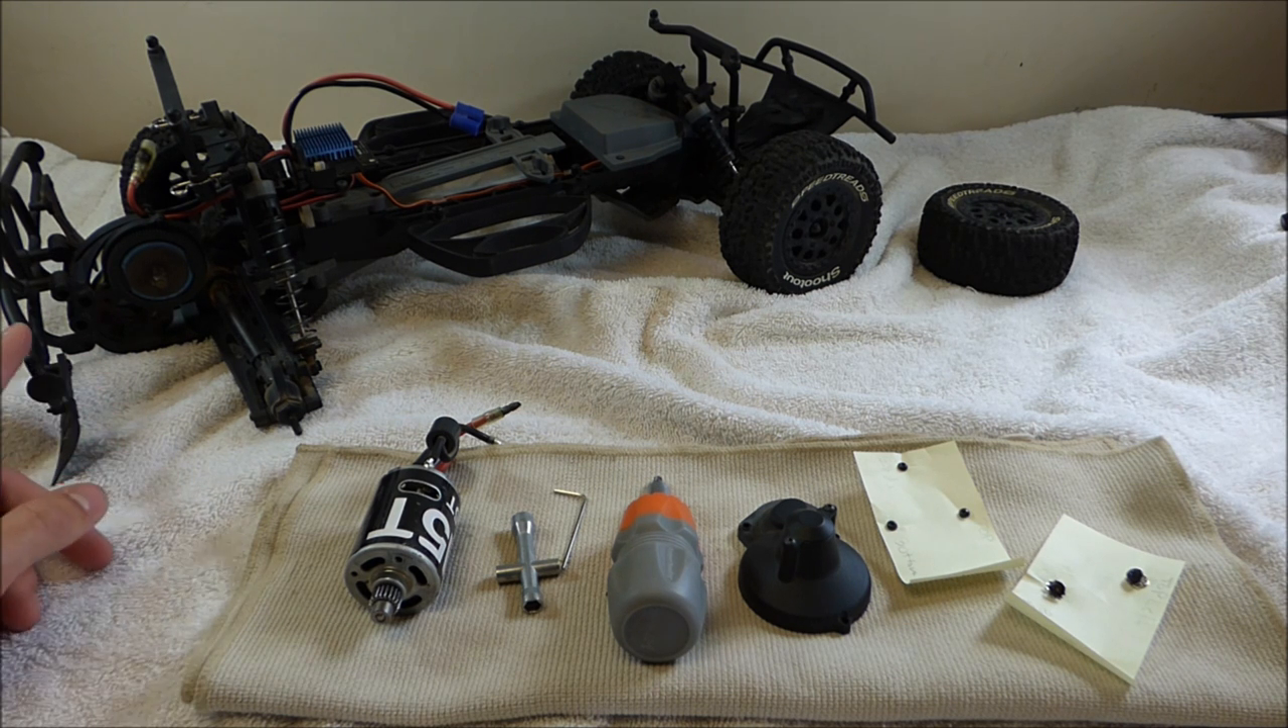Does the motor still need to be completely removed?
No.